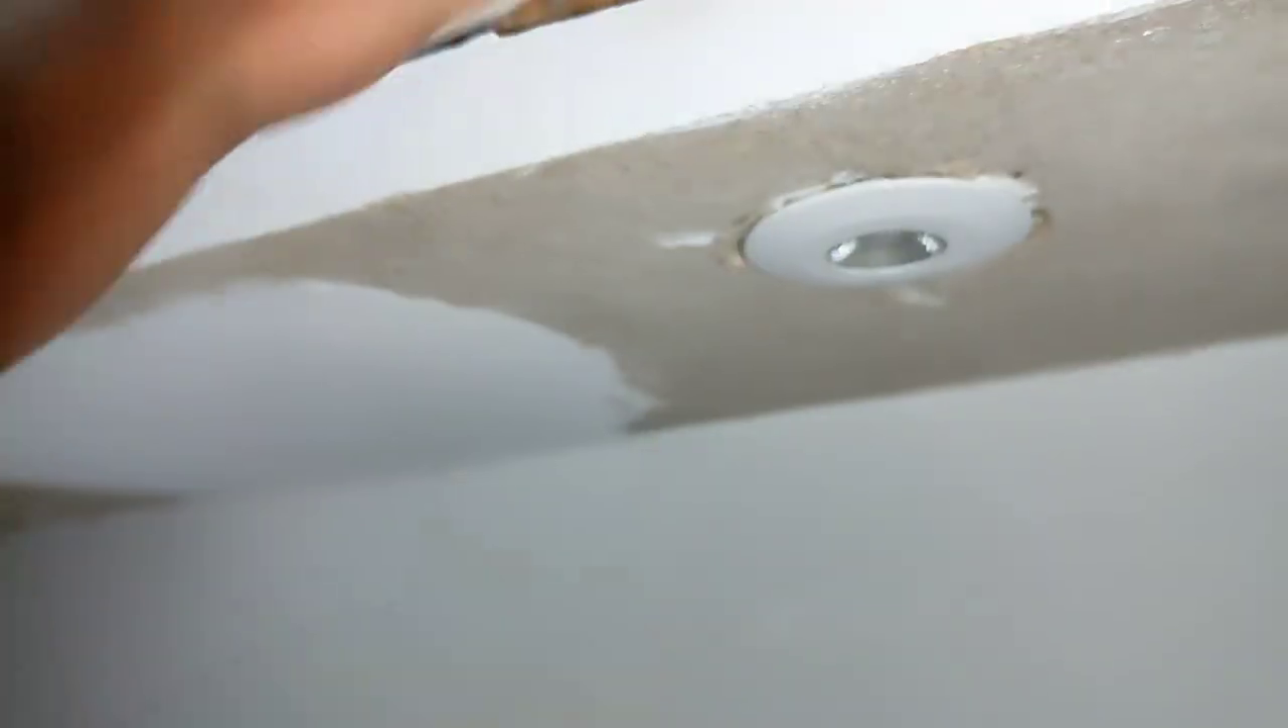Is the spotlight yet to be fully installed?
No.